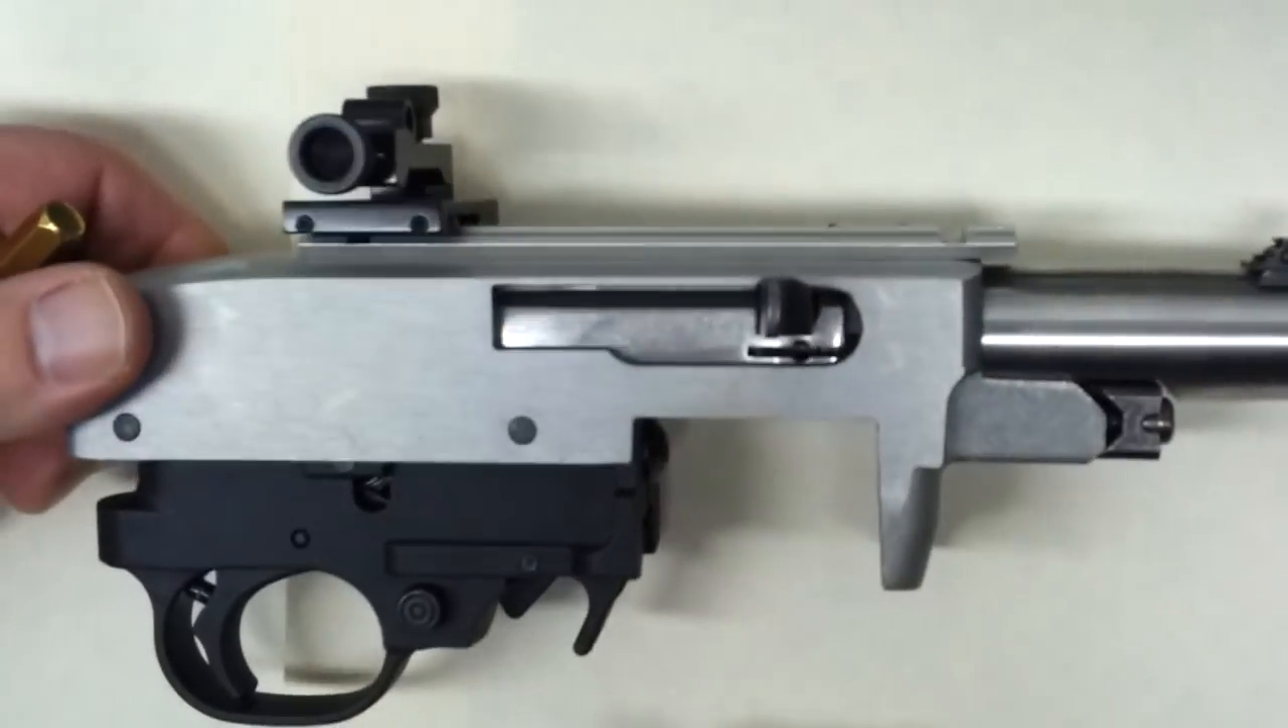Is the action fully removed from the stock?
Yes.